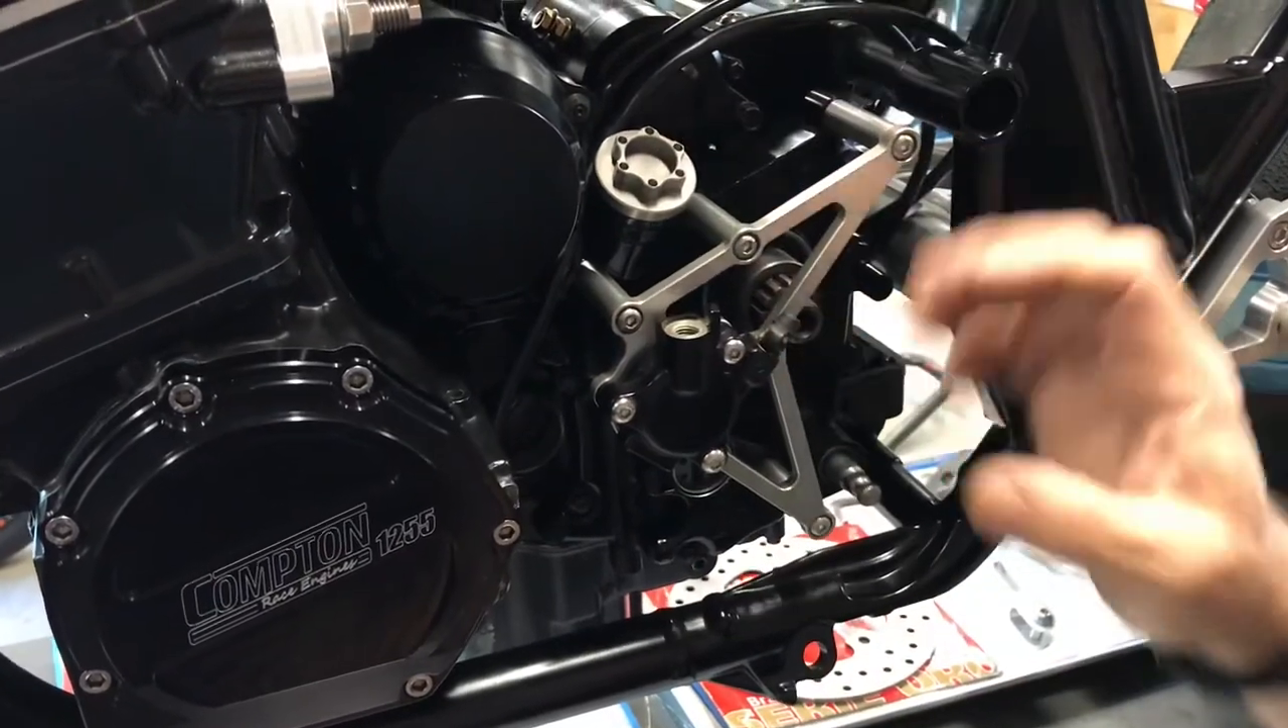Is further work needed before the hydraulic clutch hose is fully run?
Yes.